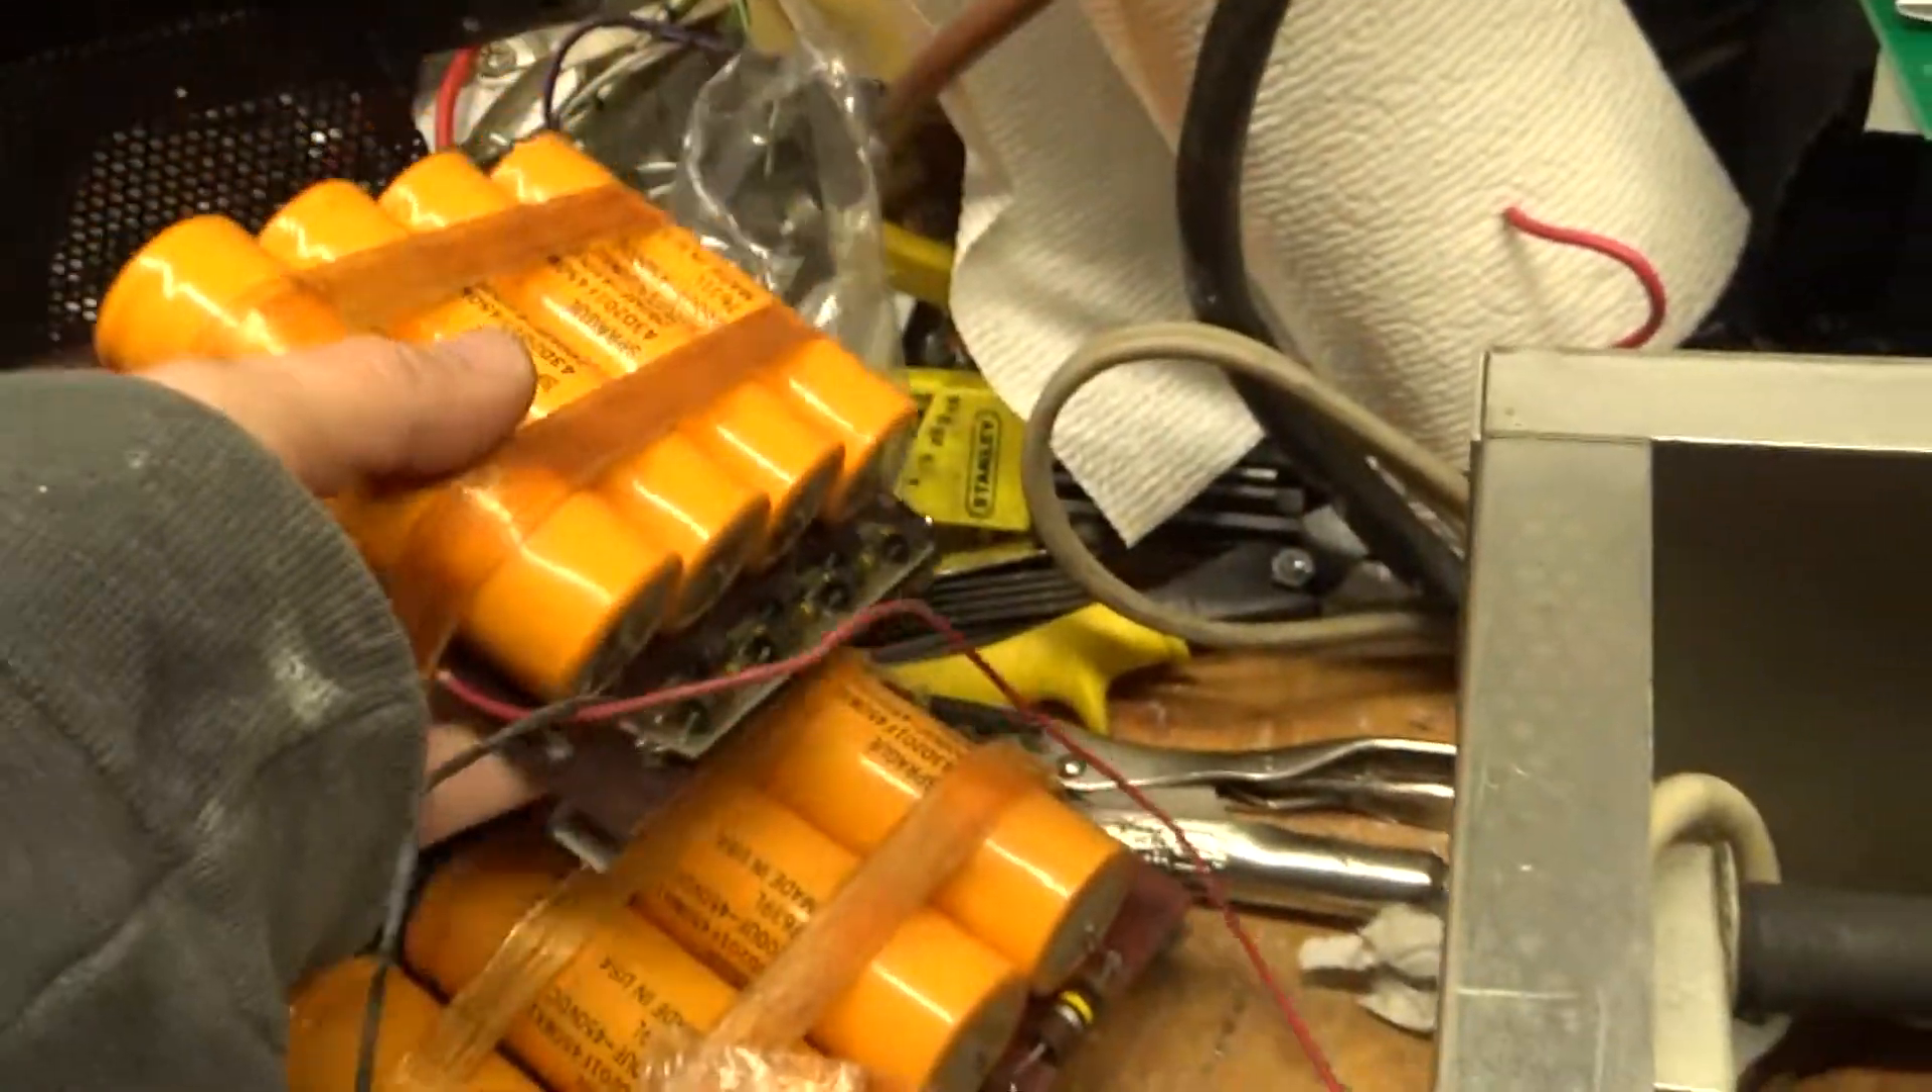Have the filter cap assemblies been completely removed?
Yes.